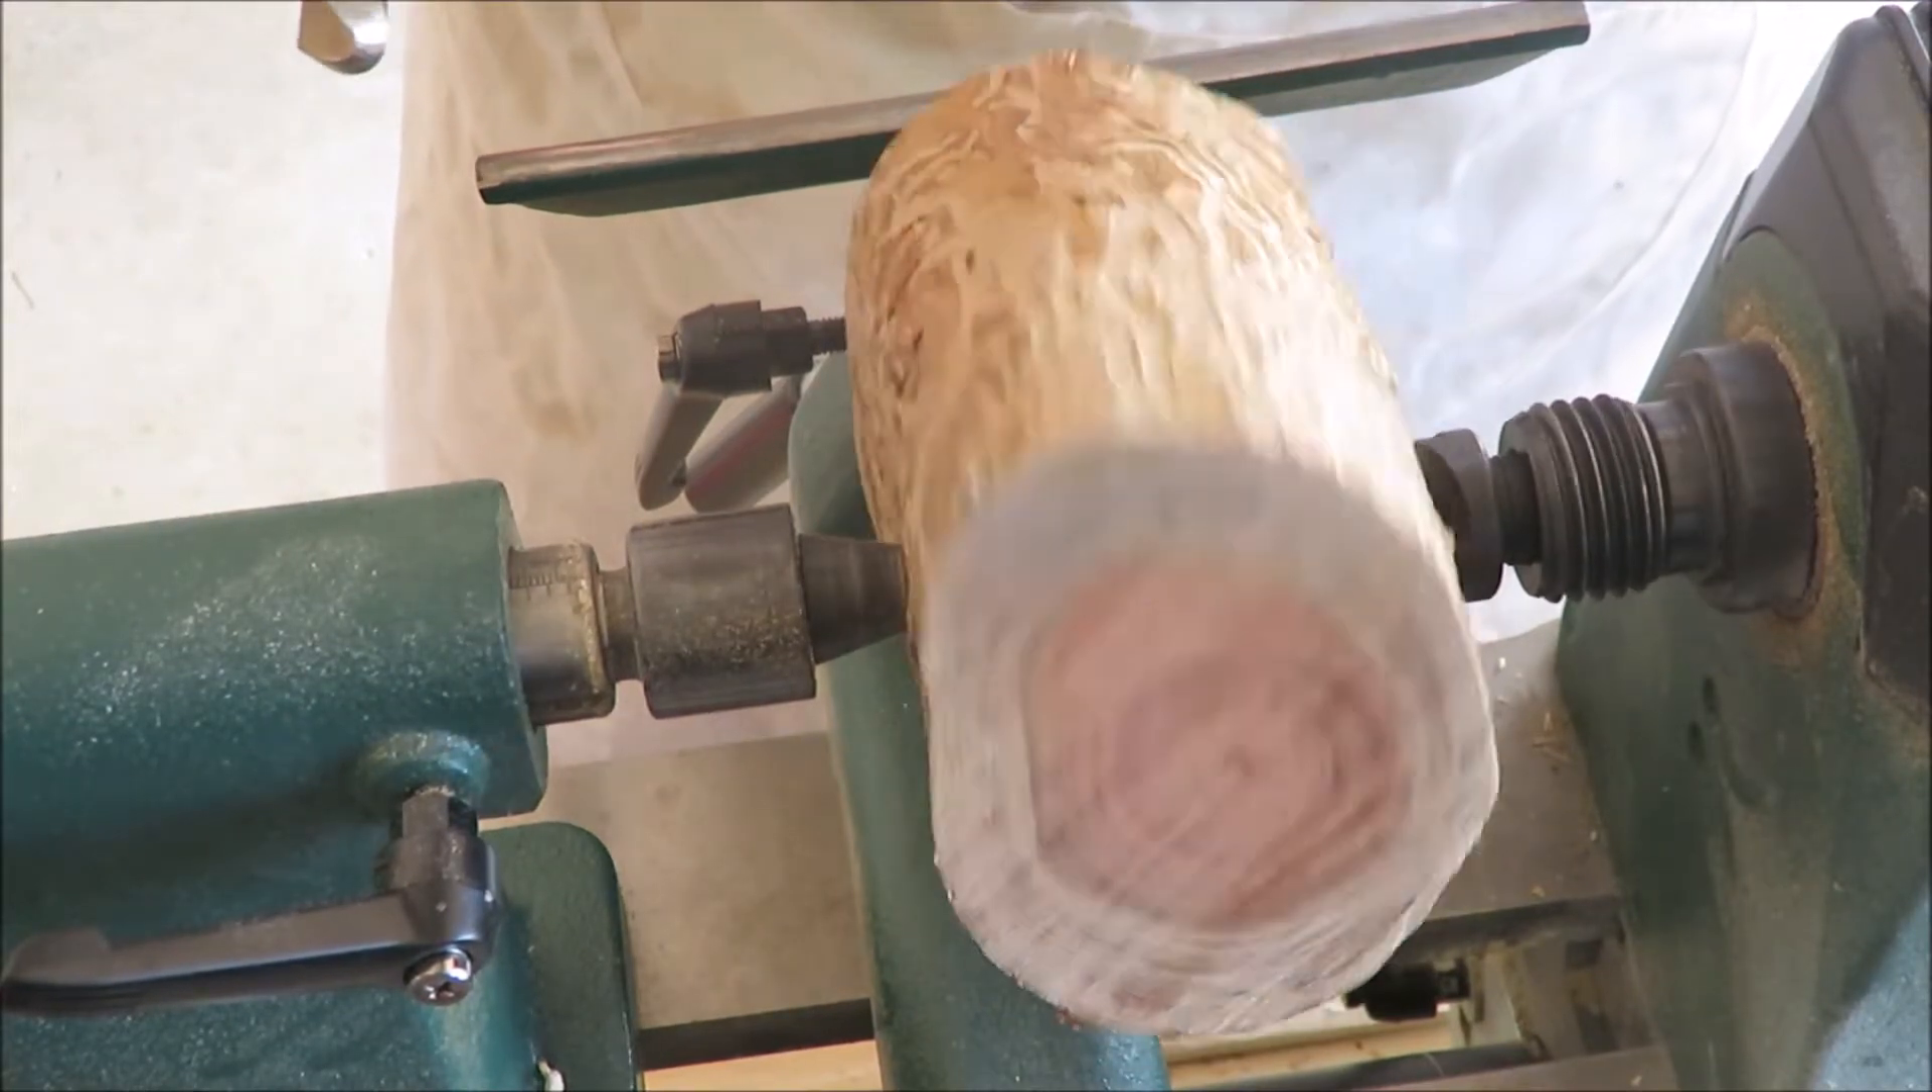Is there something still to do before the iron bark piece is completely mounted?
No.